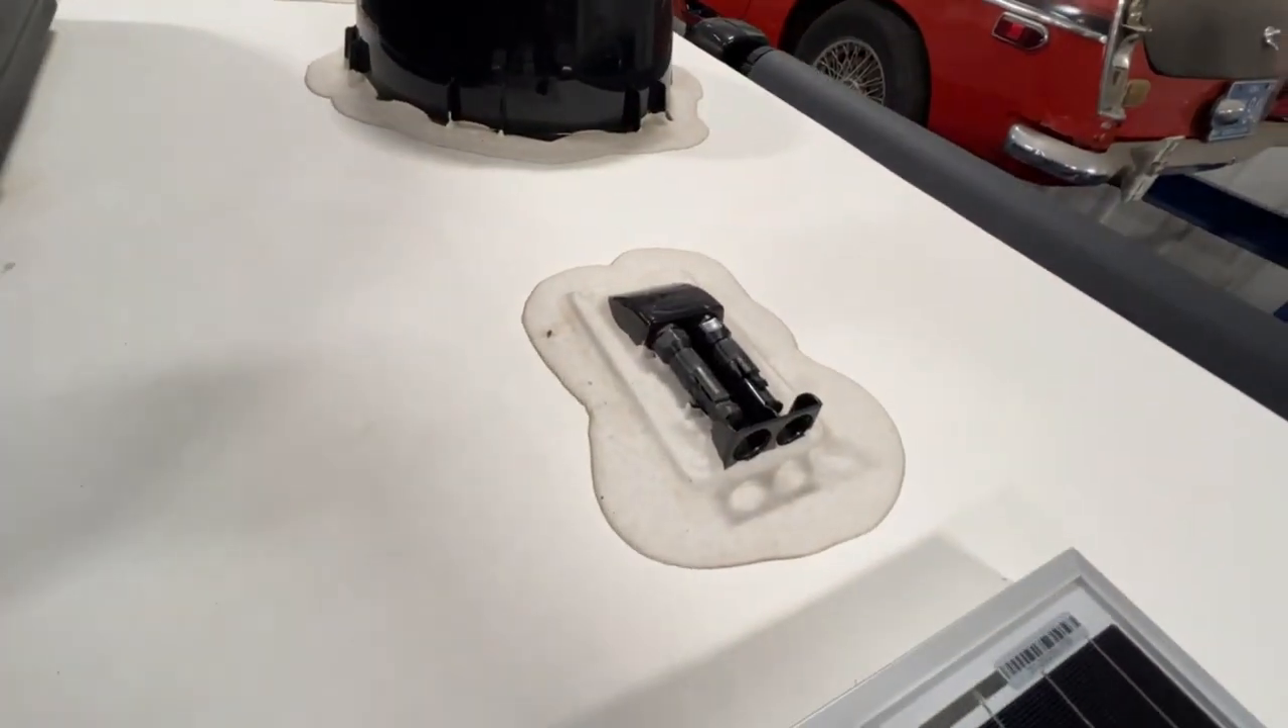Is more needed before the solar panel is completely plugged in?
Yes.